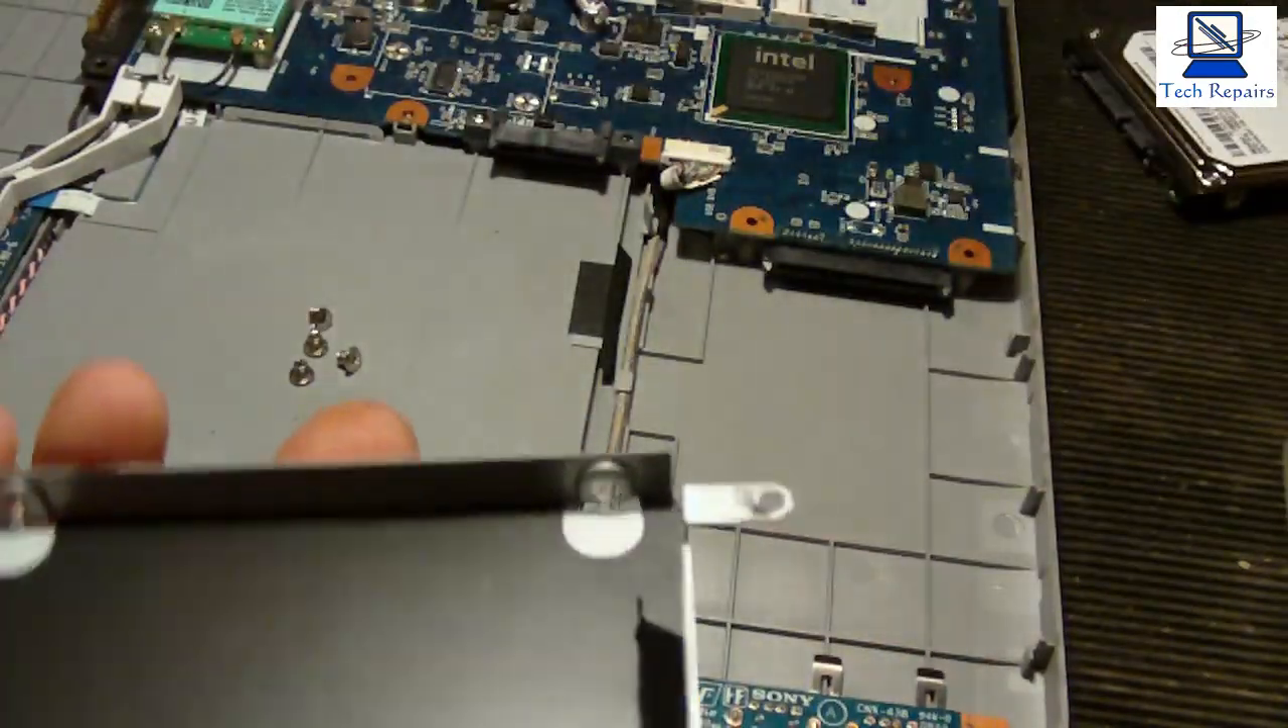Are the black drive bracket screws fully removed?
Yes.